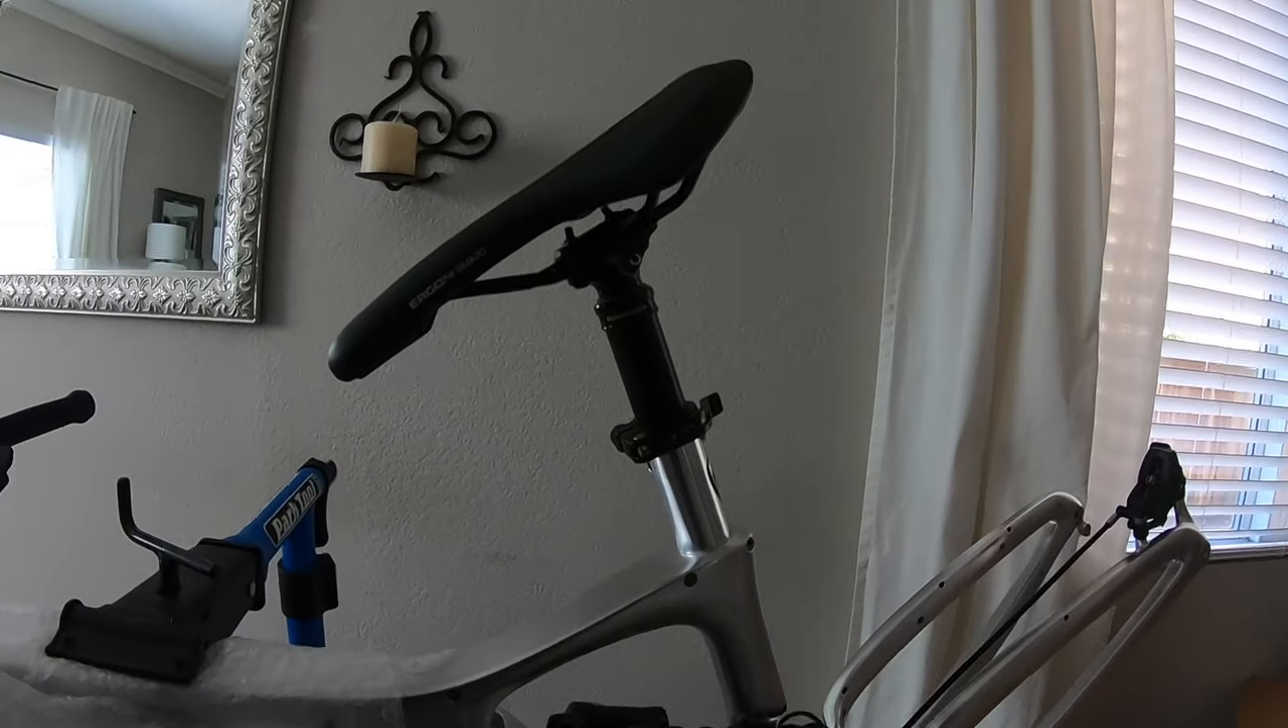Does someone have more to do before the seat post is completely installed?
No.